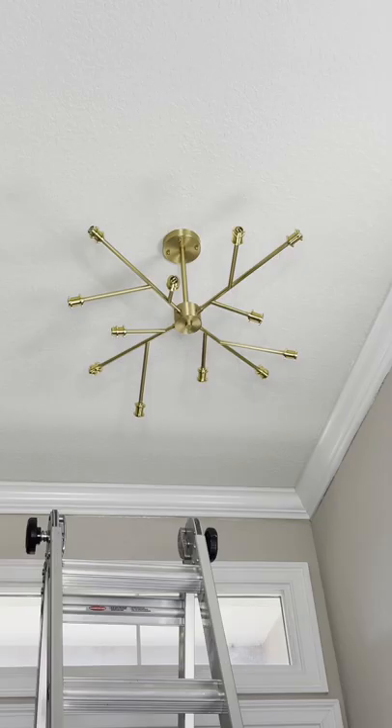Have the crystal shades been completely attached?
No.